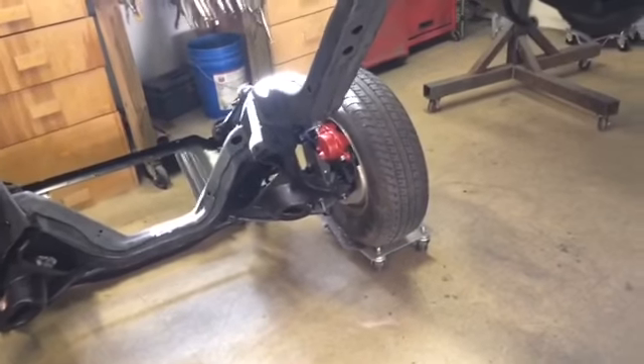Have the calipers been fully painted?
Yes.